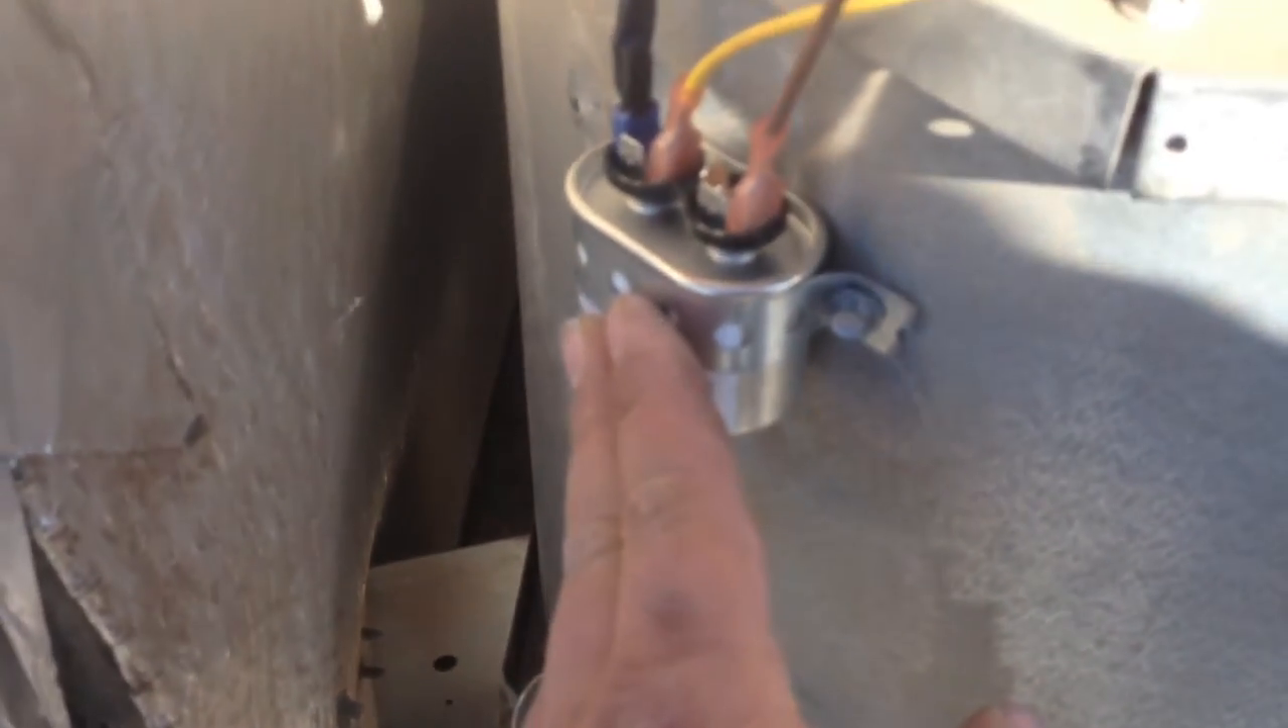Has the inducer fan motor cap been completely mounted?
Yes.